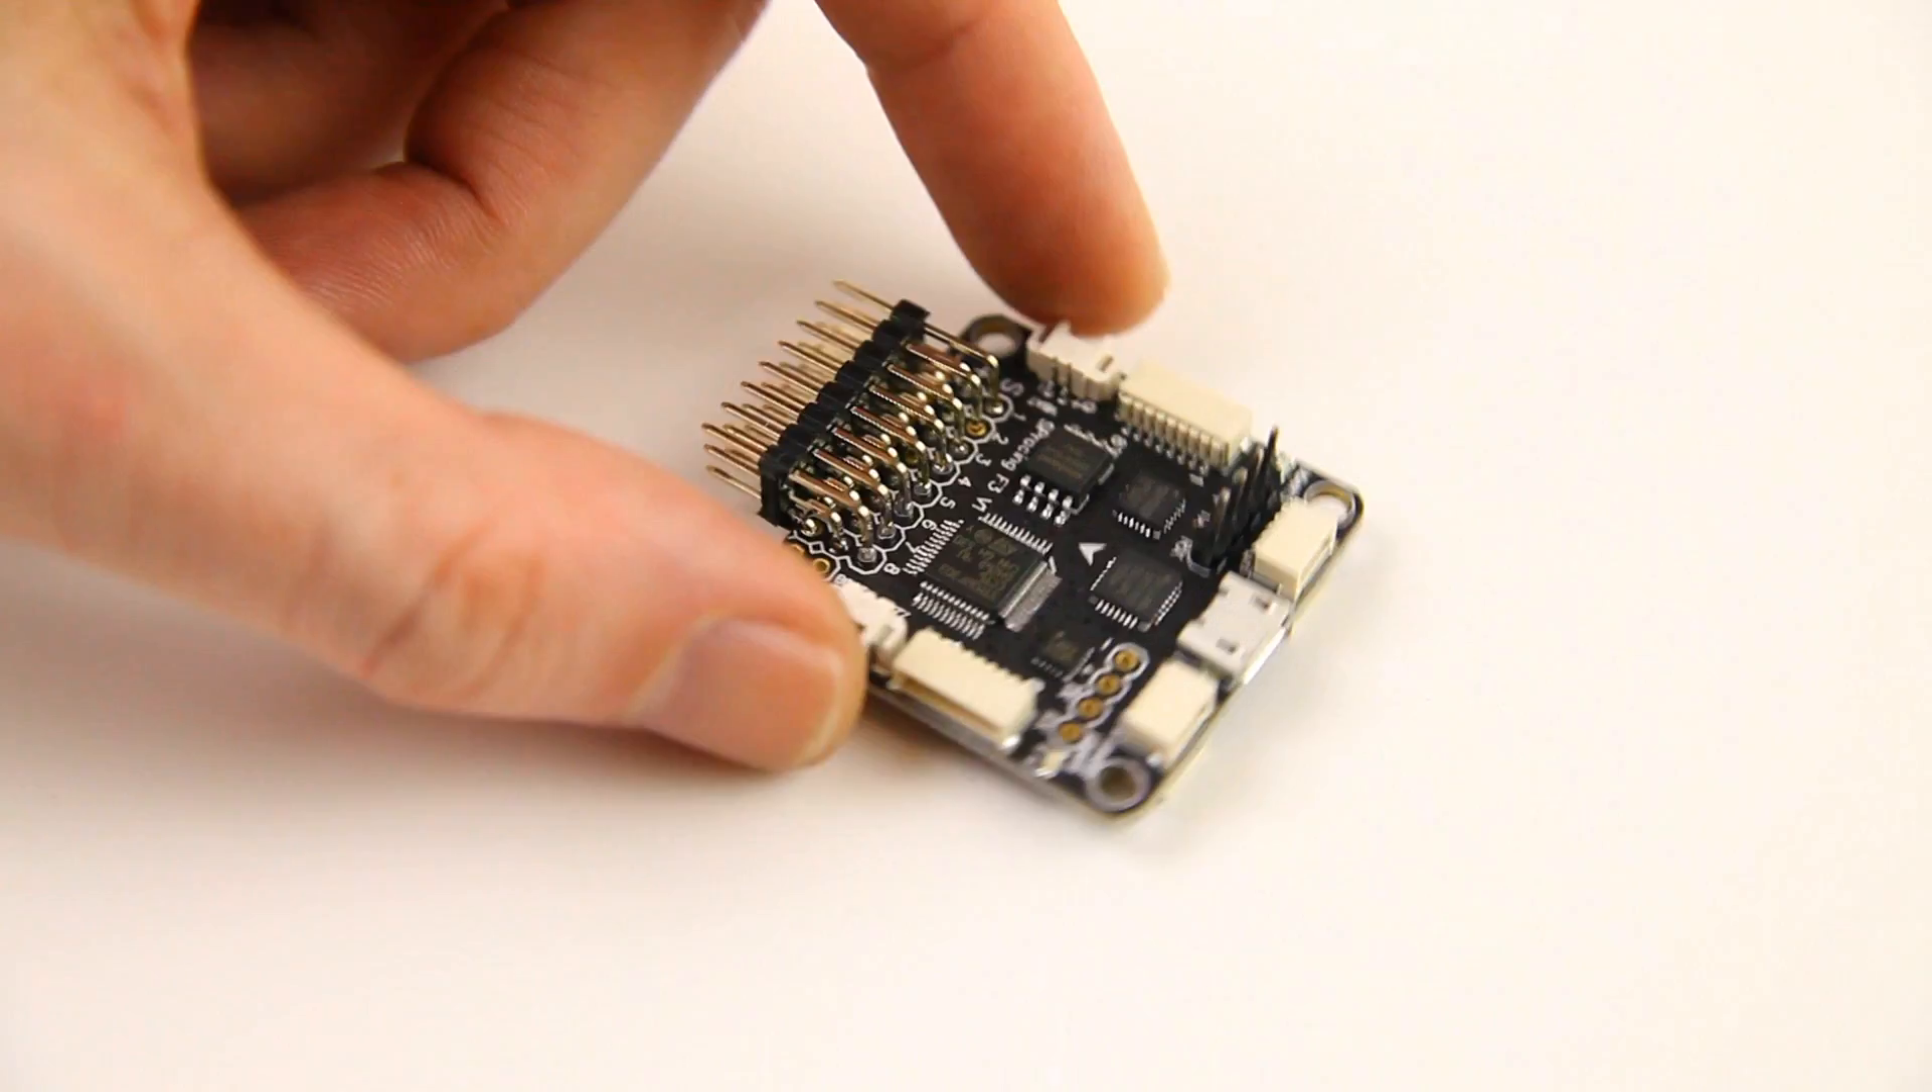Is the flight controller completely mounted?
No.